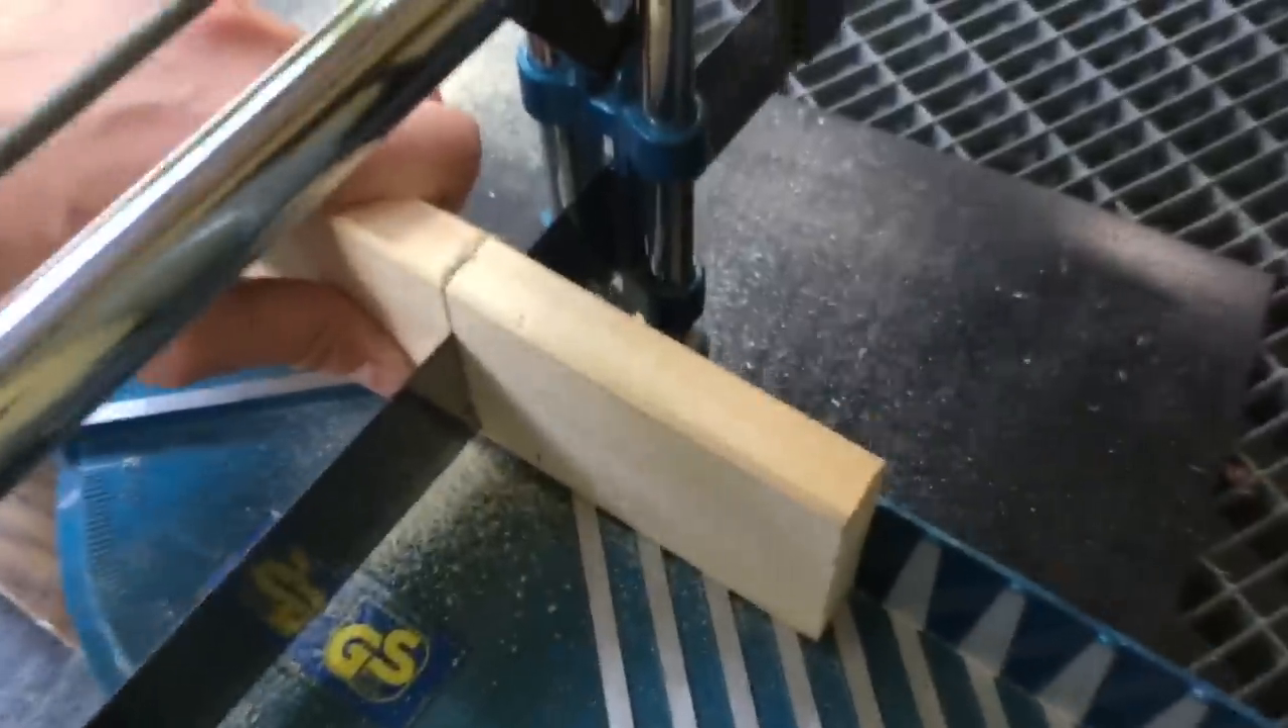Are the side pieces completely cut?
No.